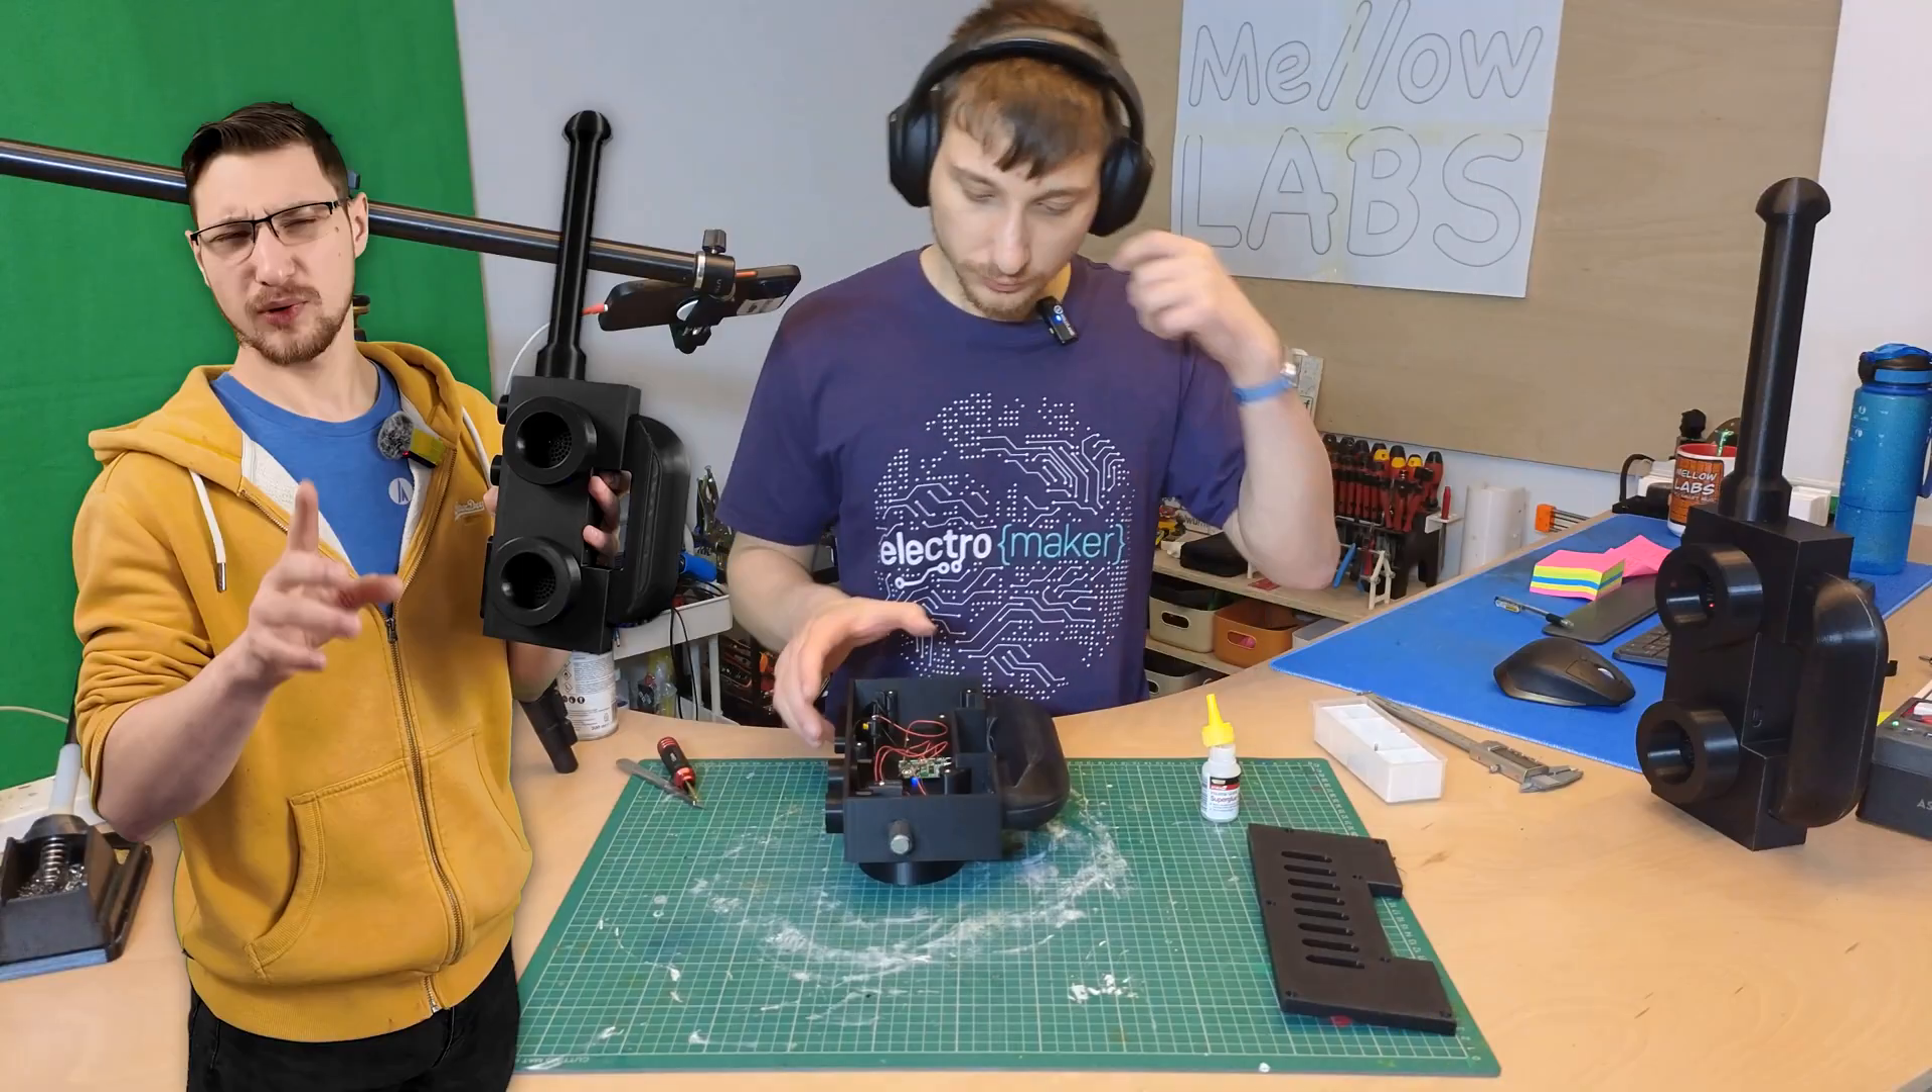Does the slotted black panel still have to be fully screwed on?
Yes.